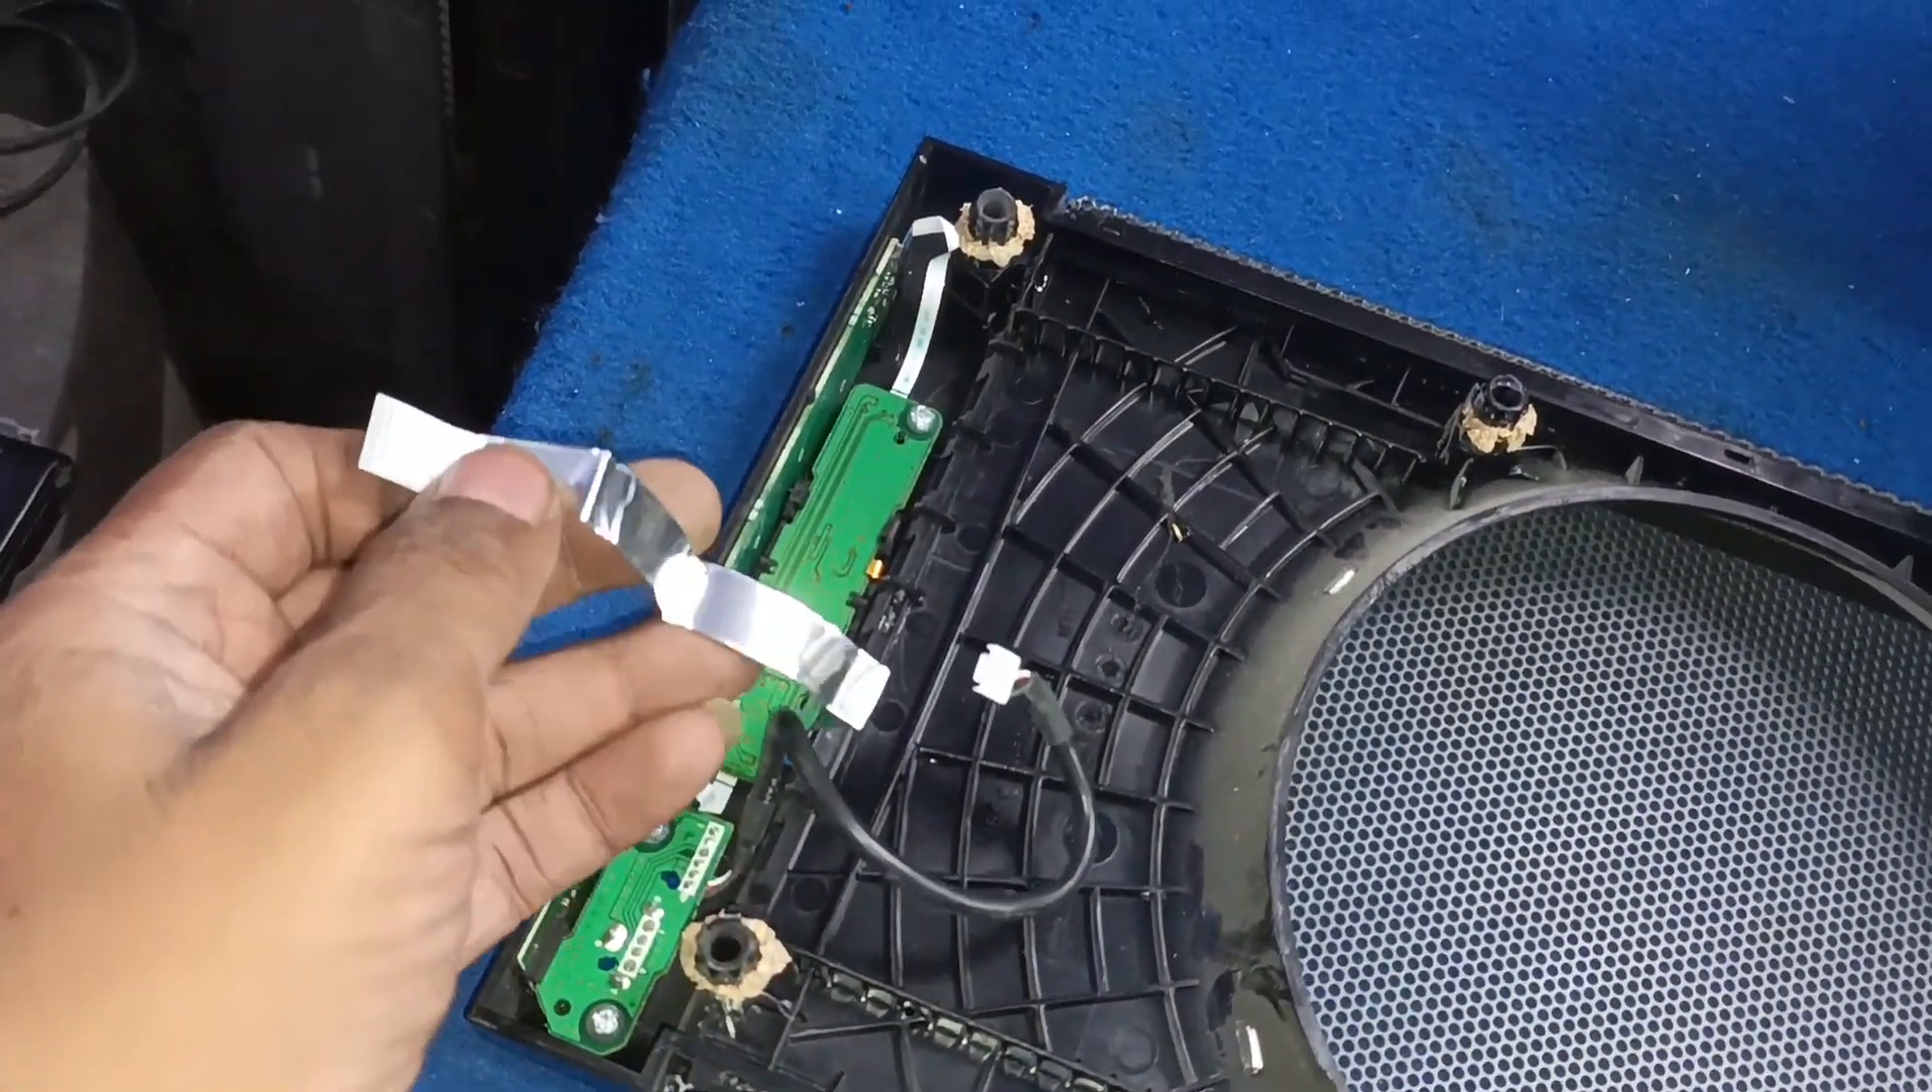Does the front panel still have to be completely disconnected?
No.